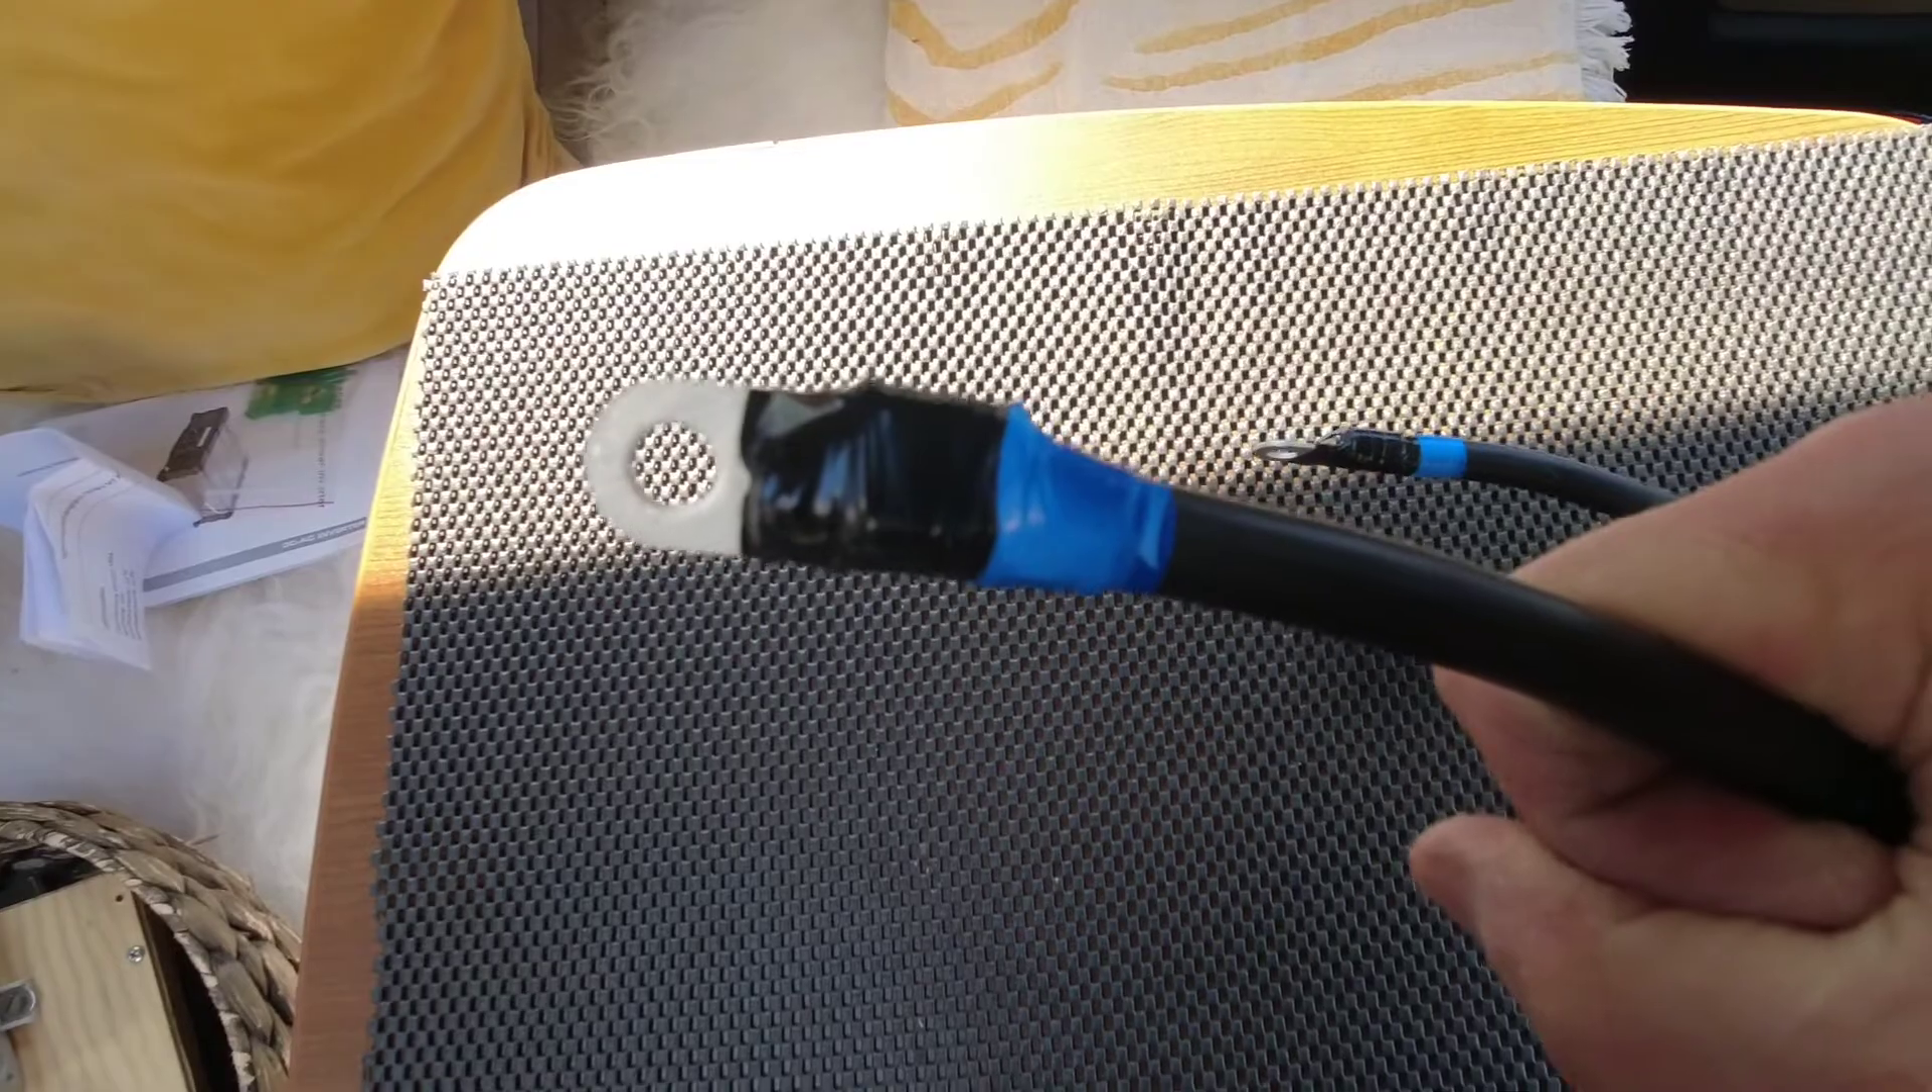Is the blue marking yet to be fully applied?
No.